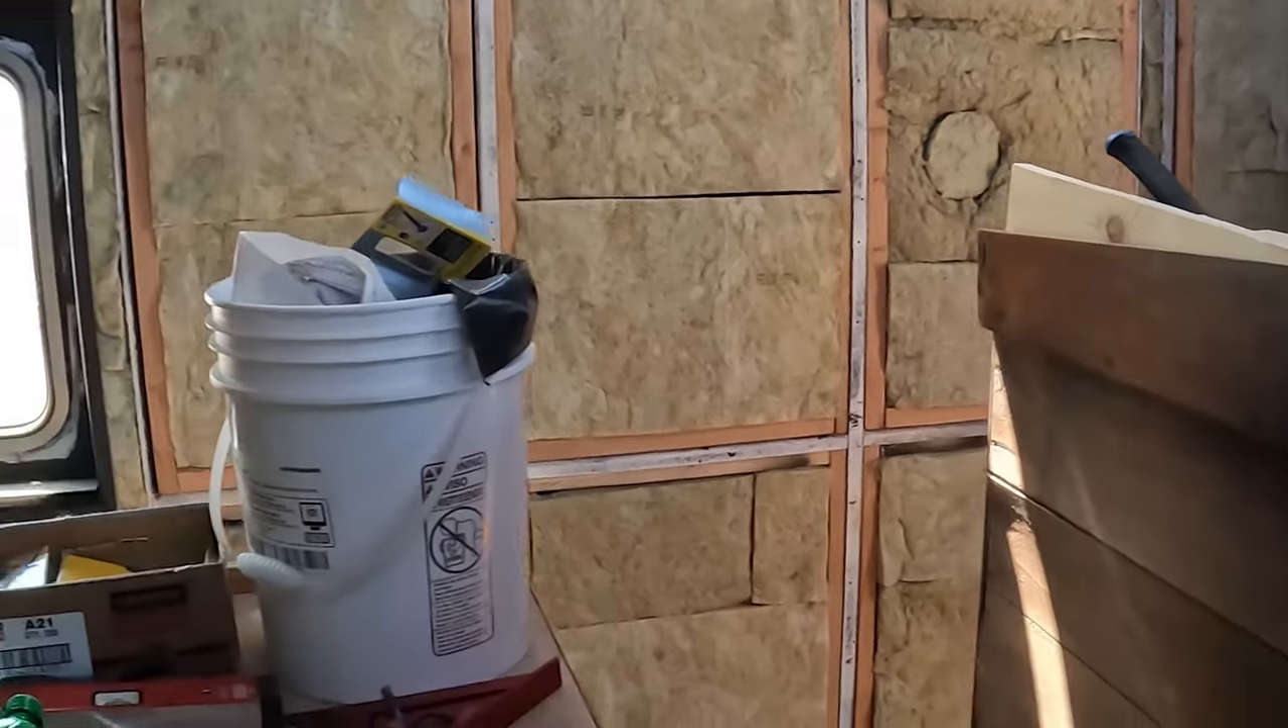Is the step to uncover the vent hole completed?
No.